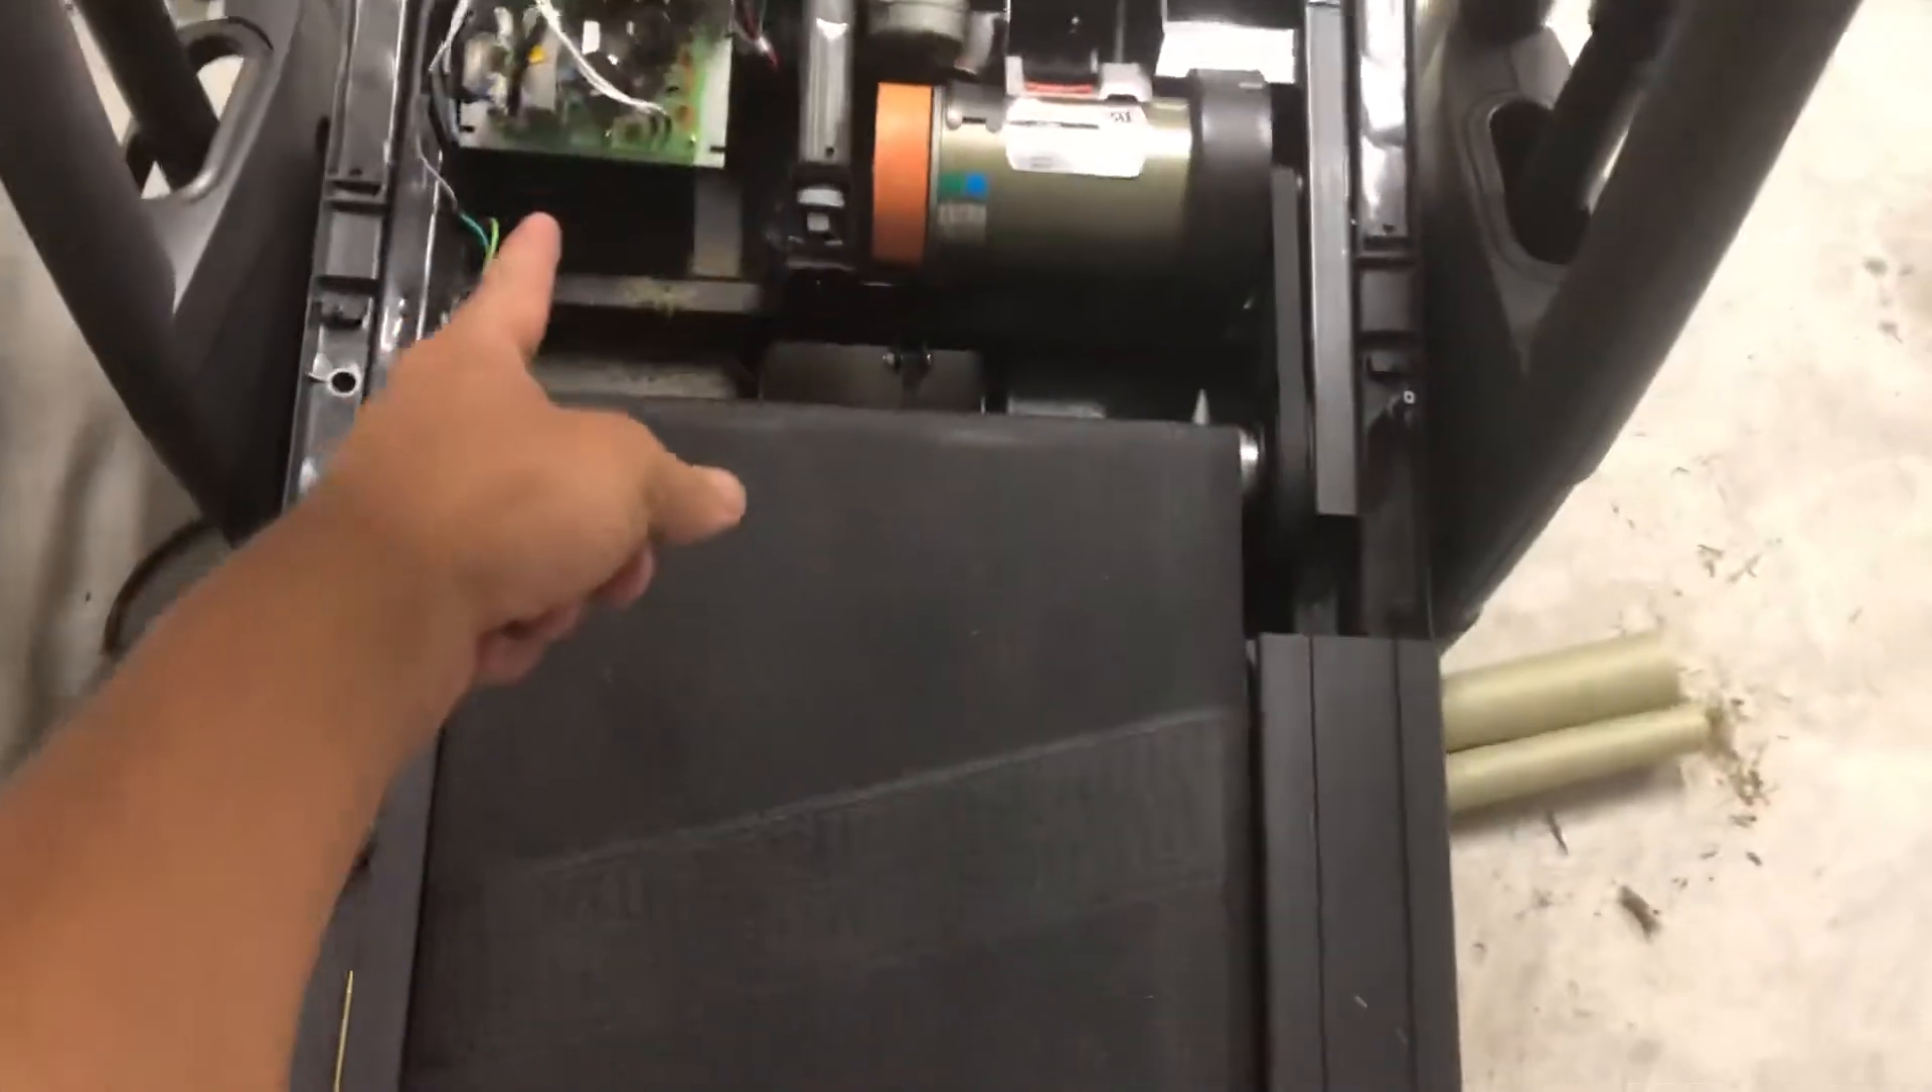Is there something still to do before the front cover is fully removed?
No.